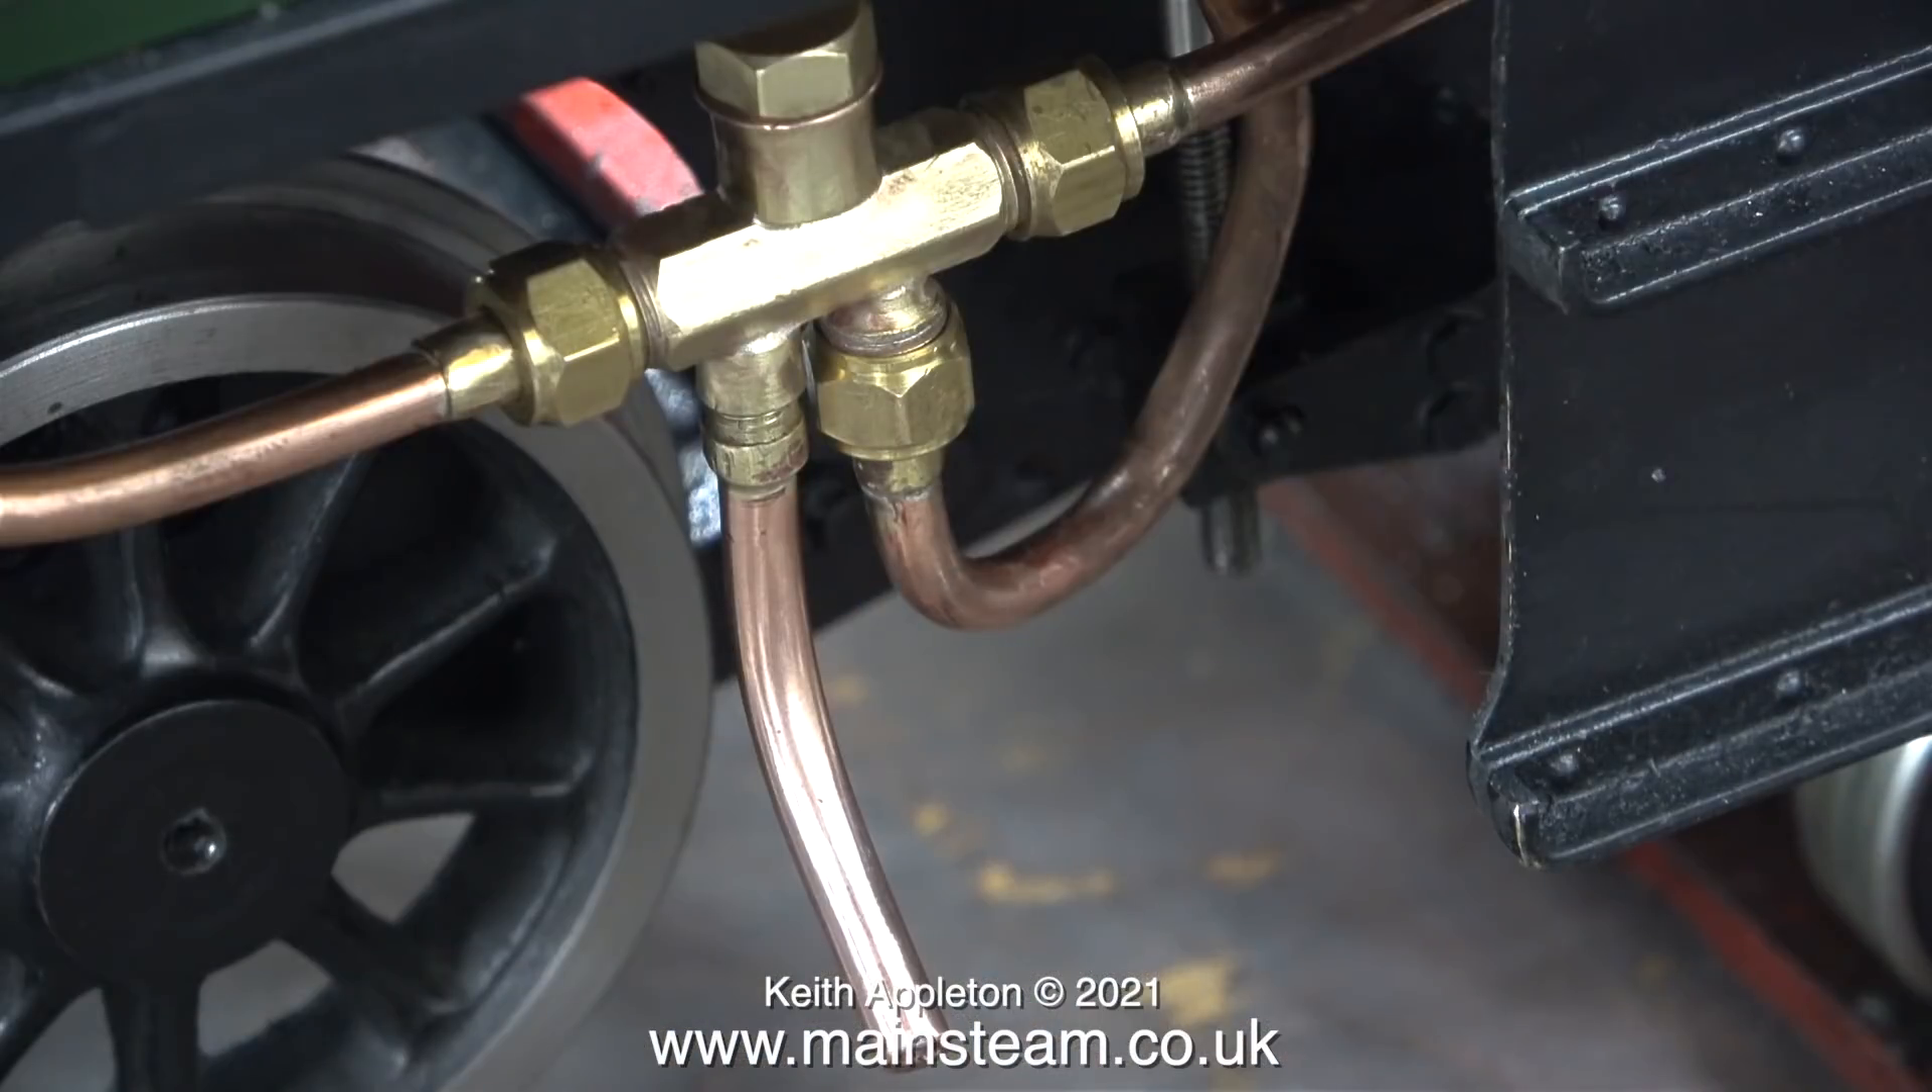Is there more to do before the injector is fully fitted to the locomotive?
No.